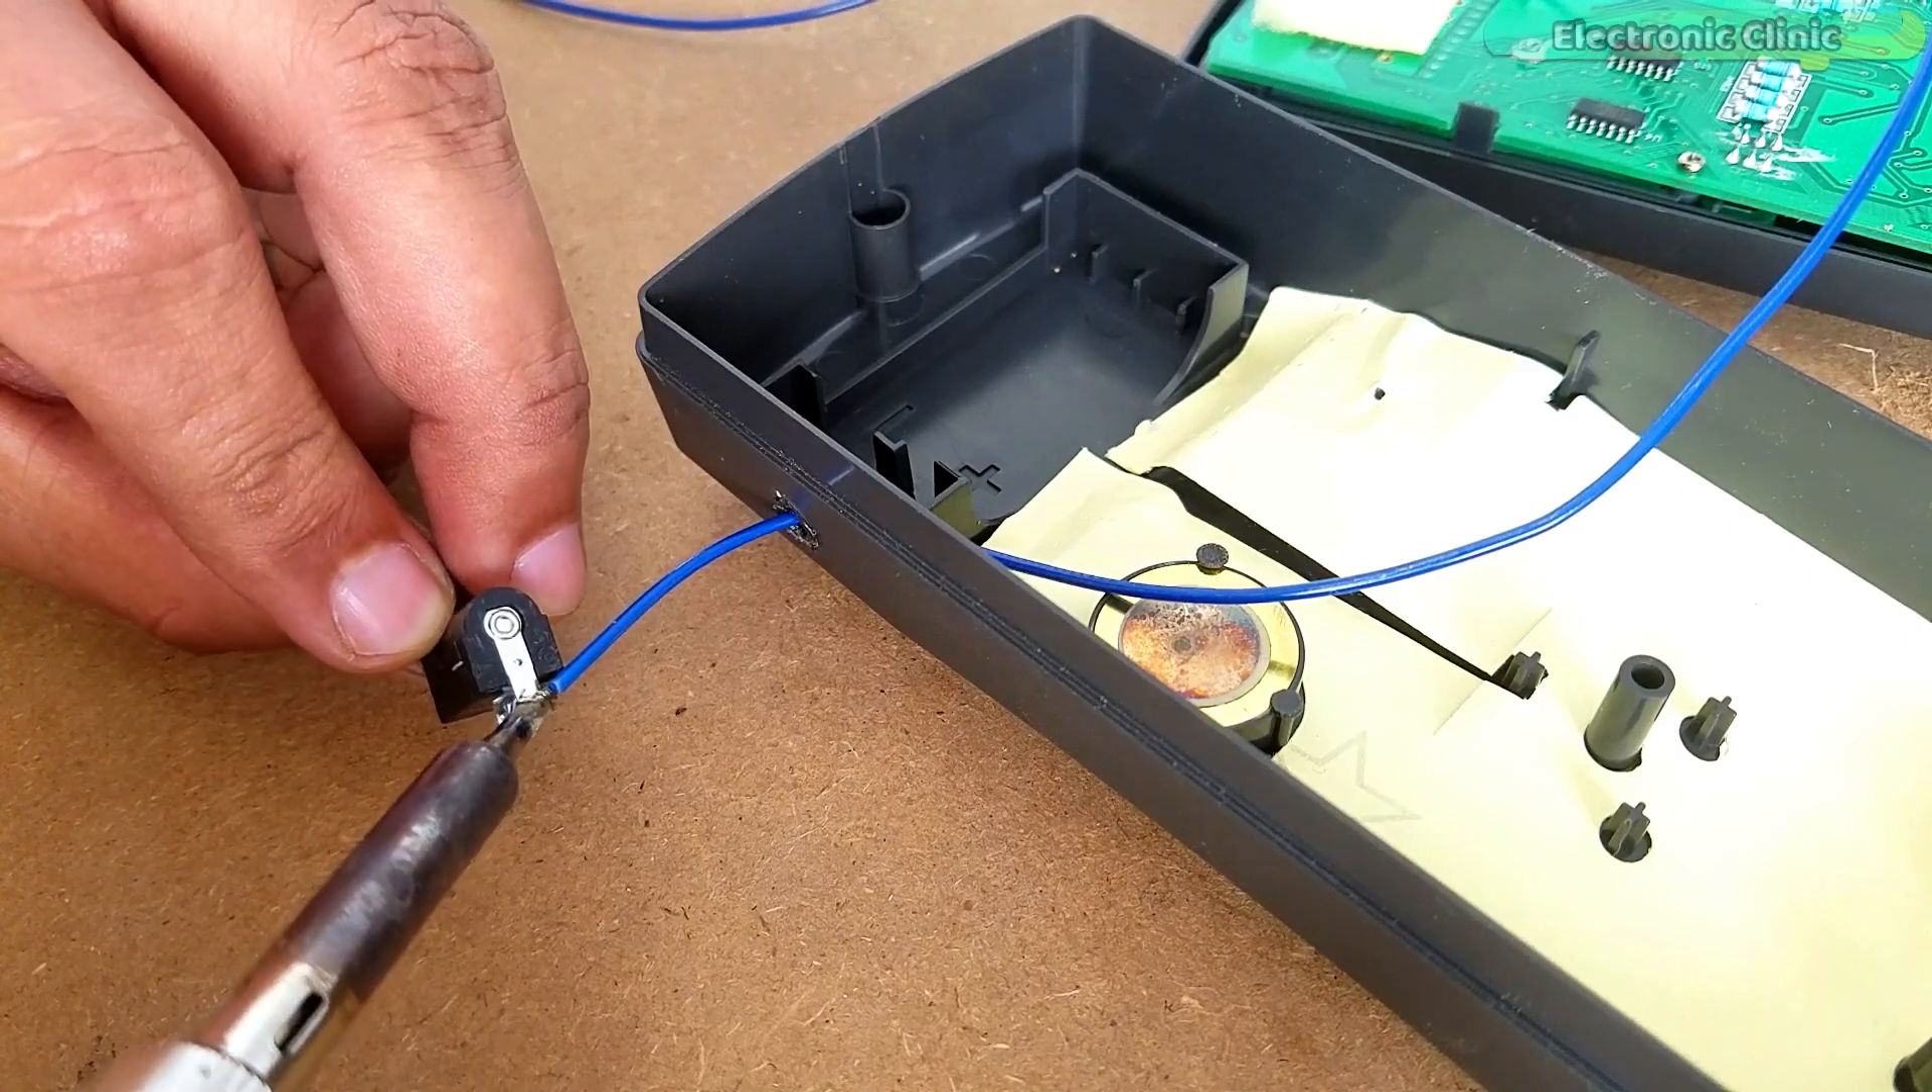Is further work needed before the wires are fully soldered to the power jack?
Yes.